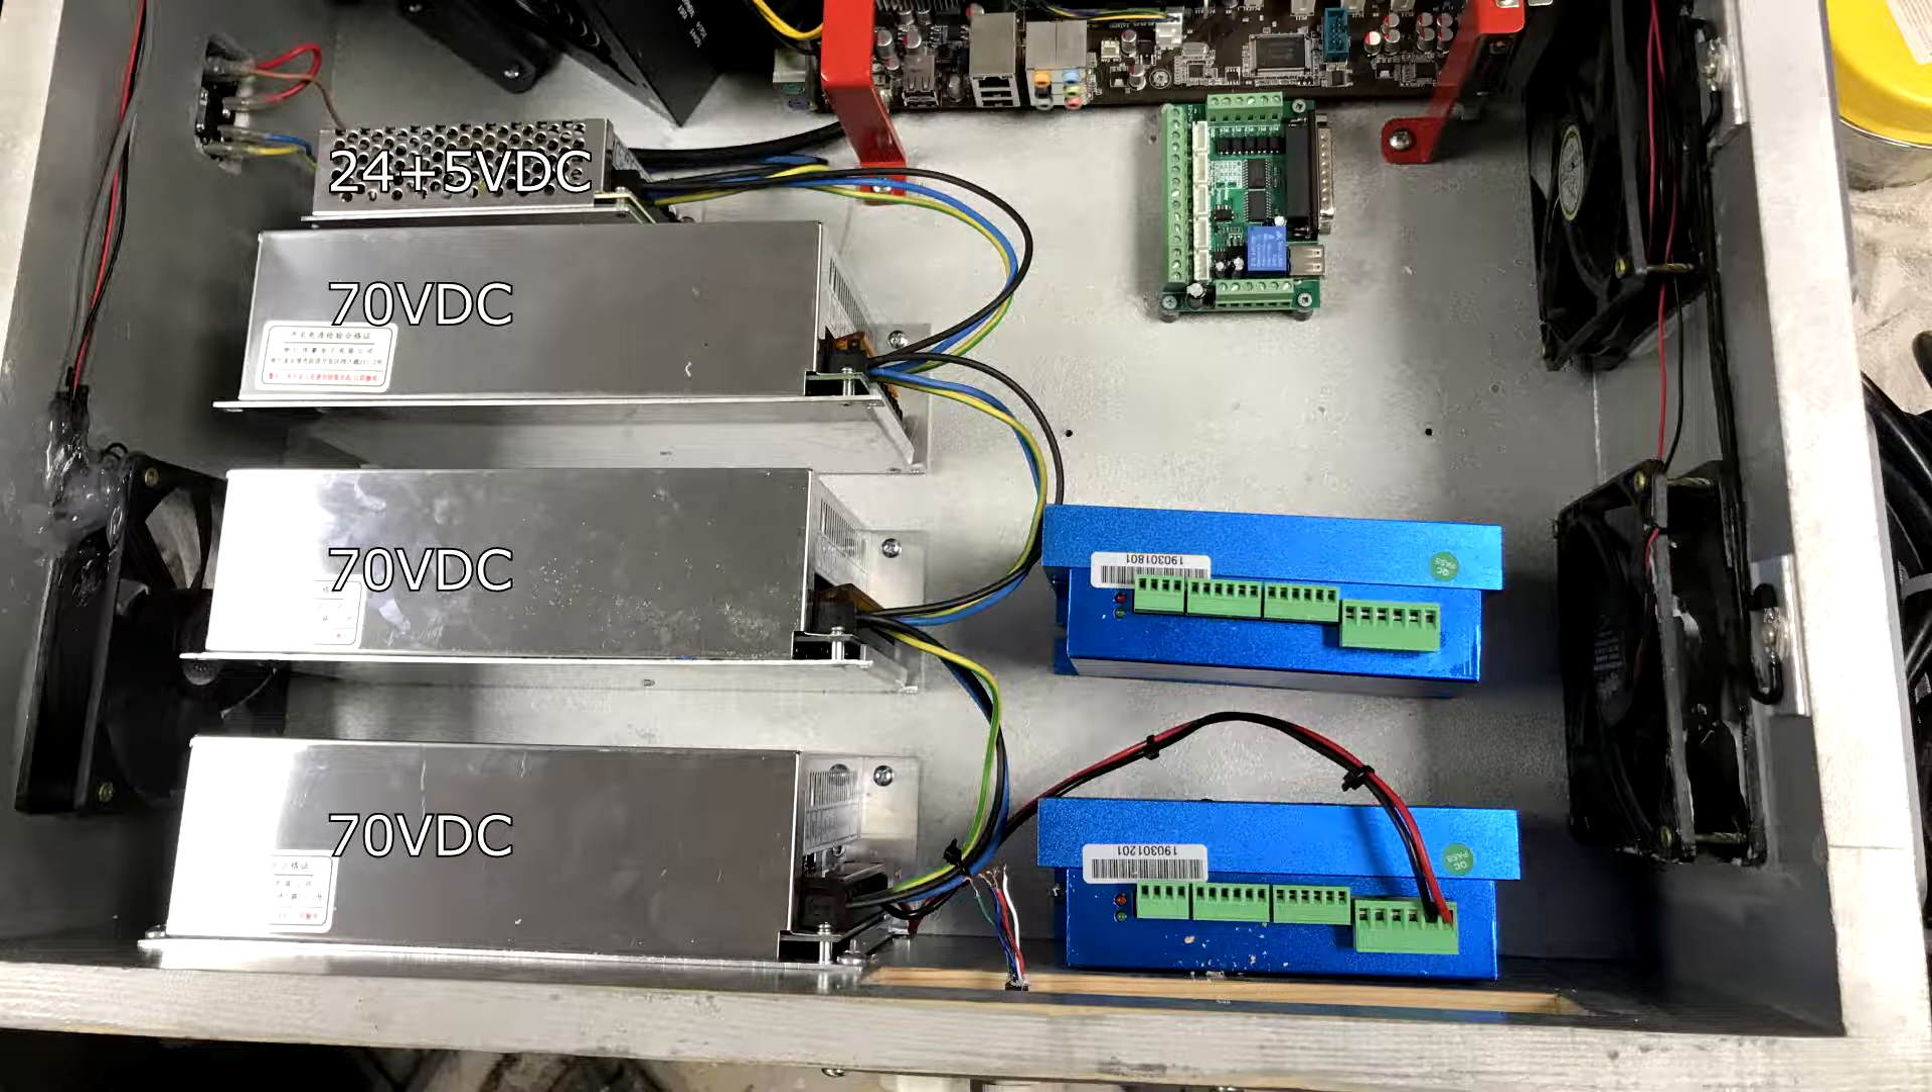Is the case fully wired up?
No.